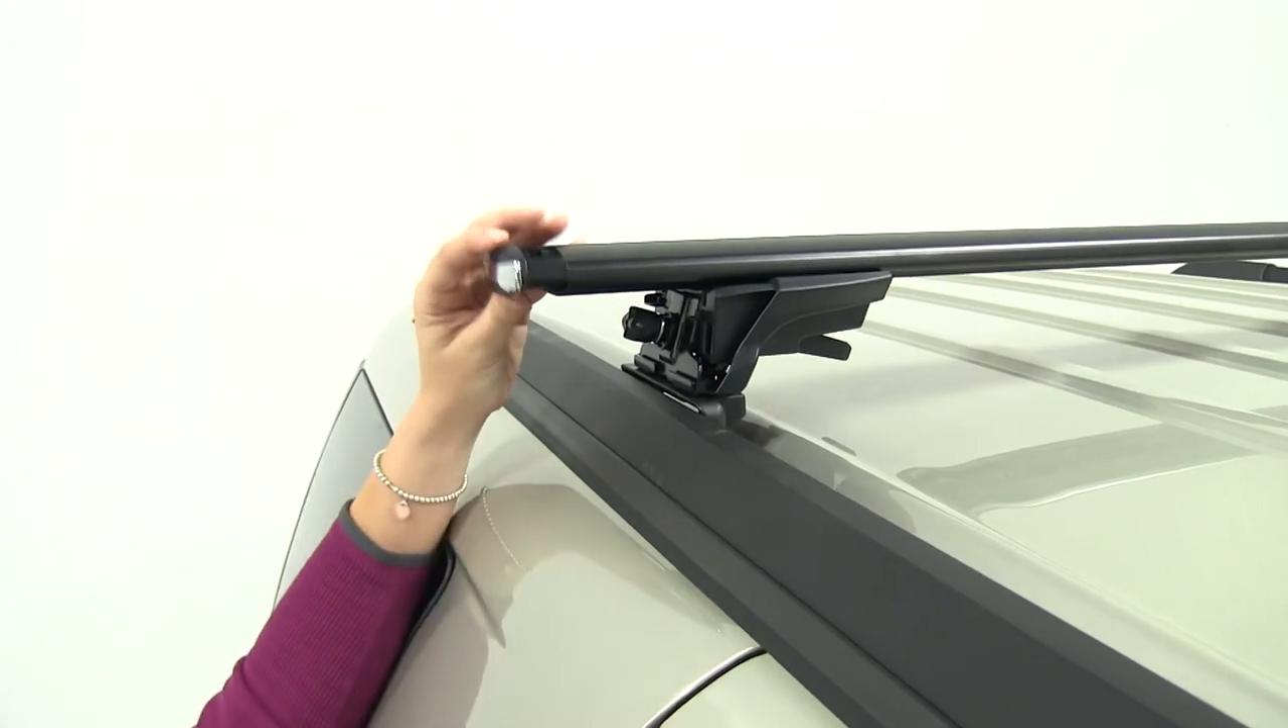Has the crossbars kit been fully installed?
No.